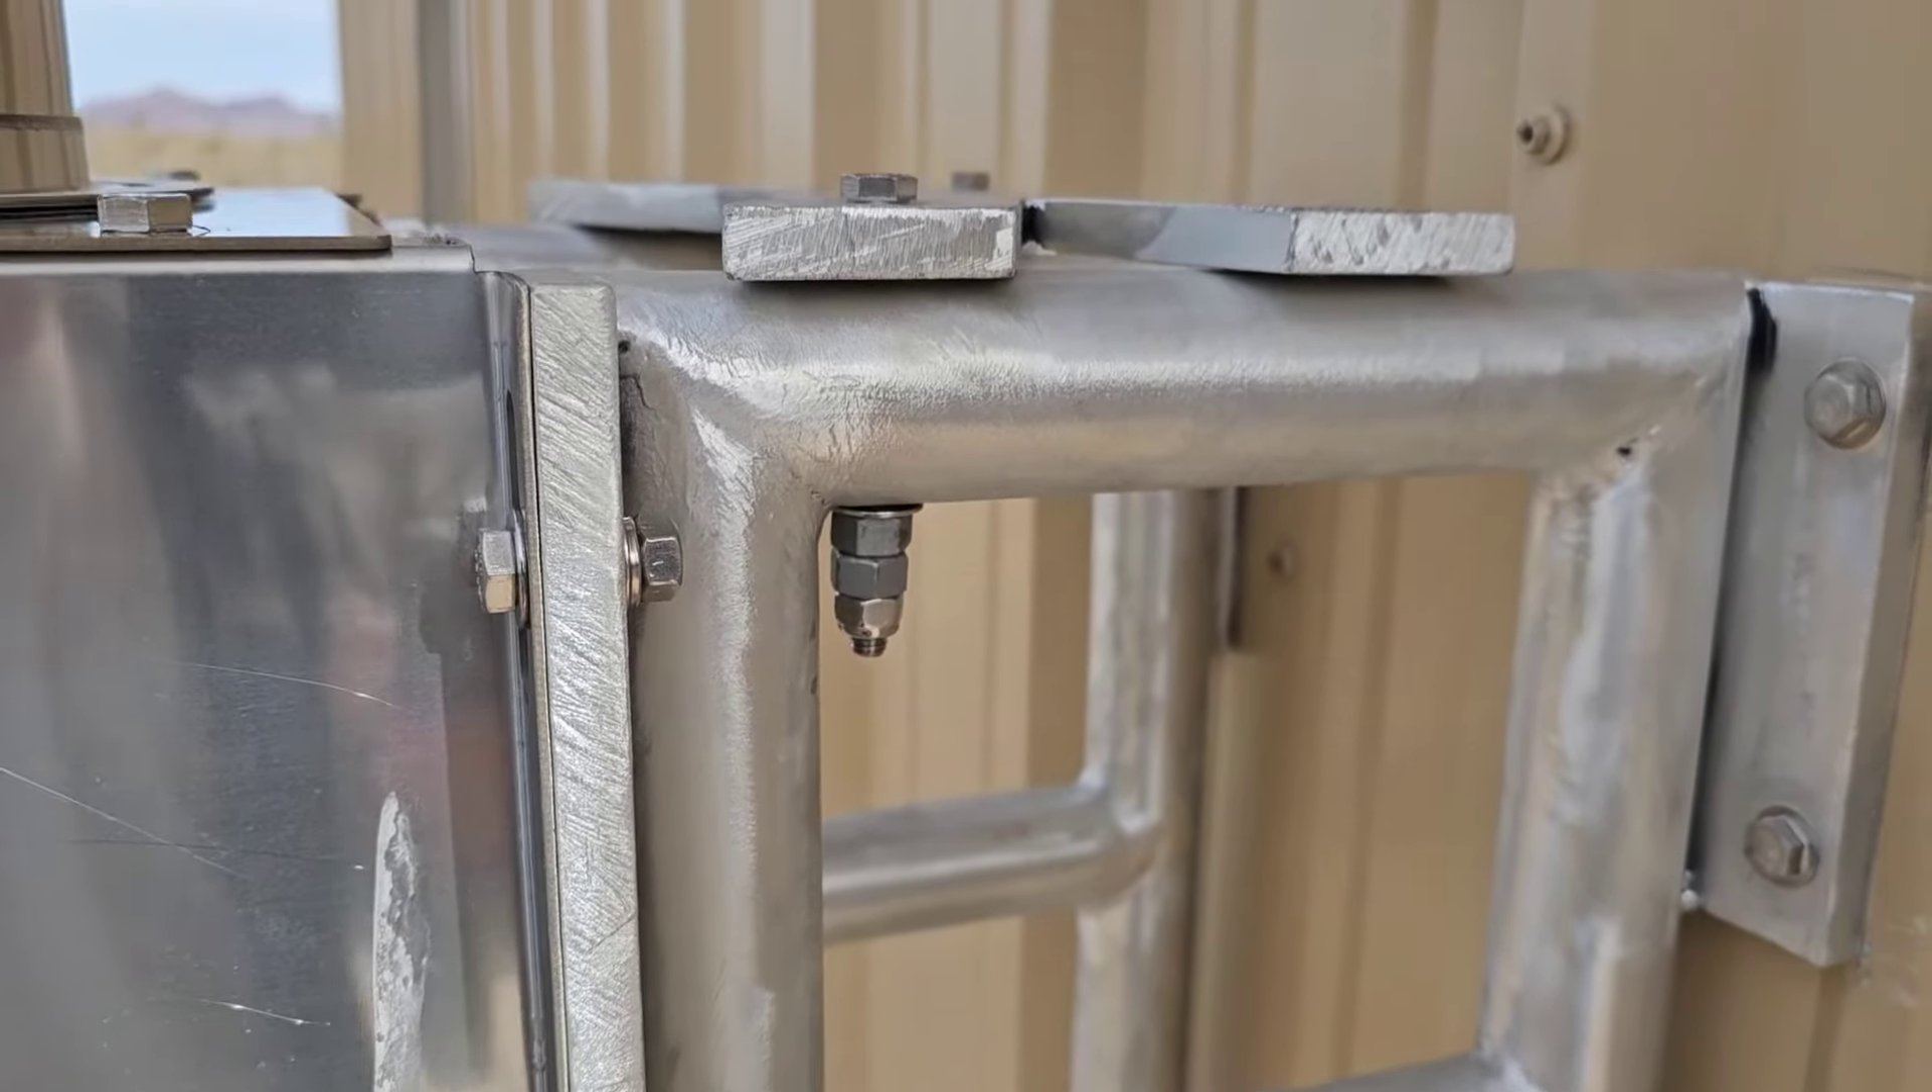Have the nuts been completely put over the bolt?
Yes.